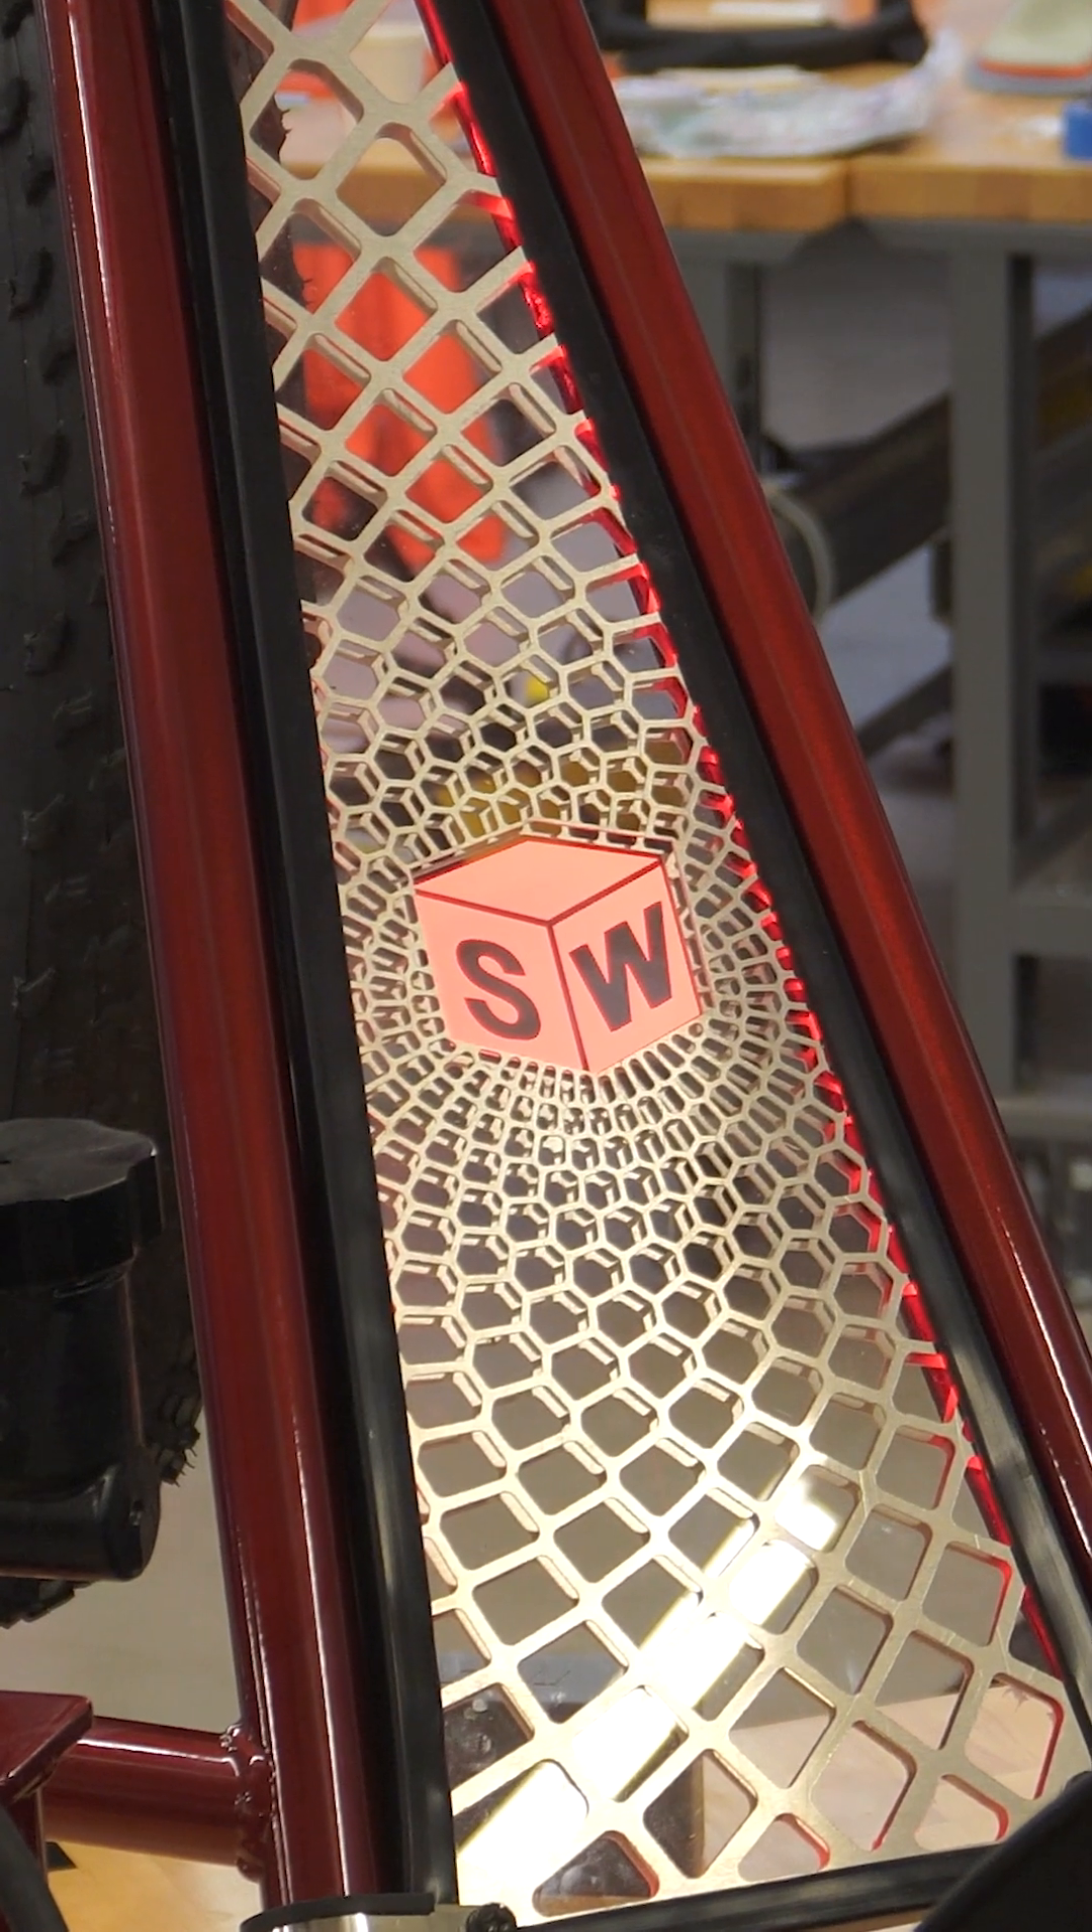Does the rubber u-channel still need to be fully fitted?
No.